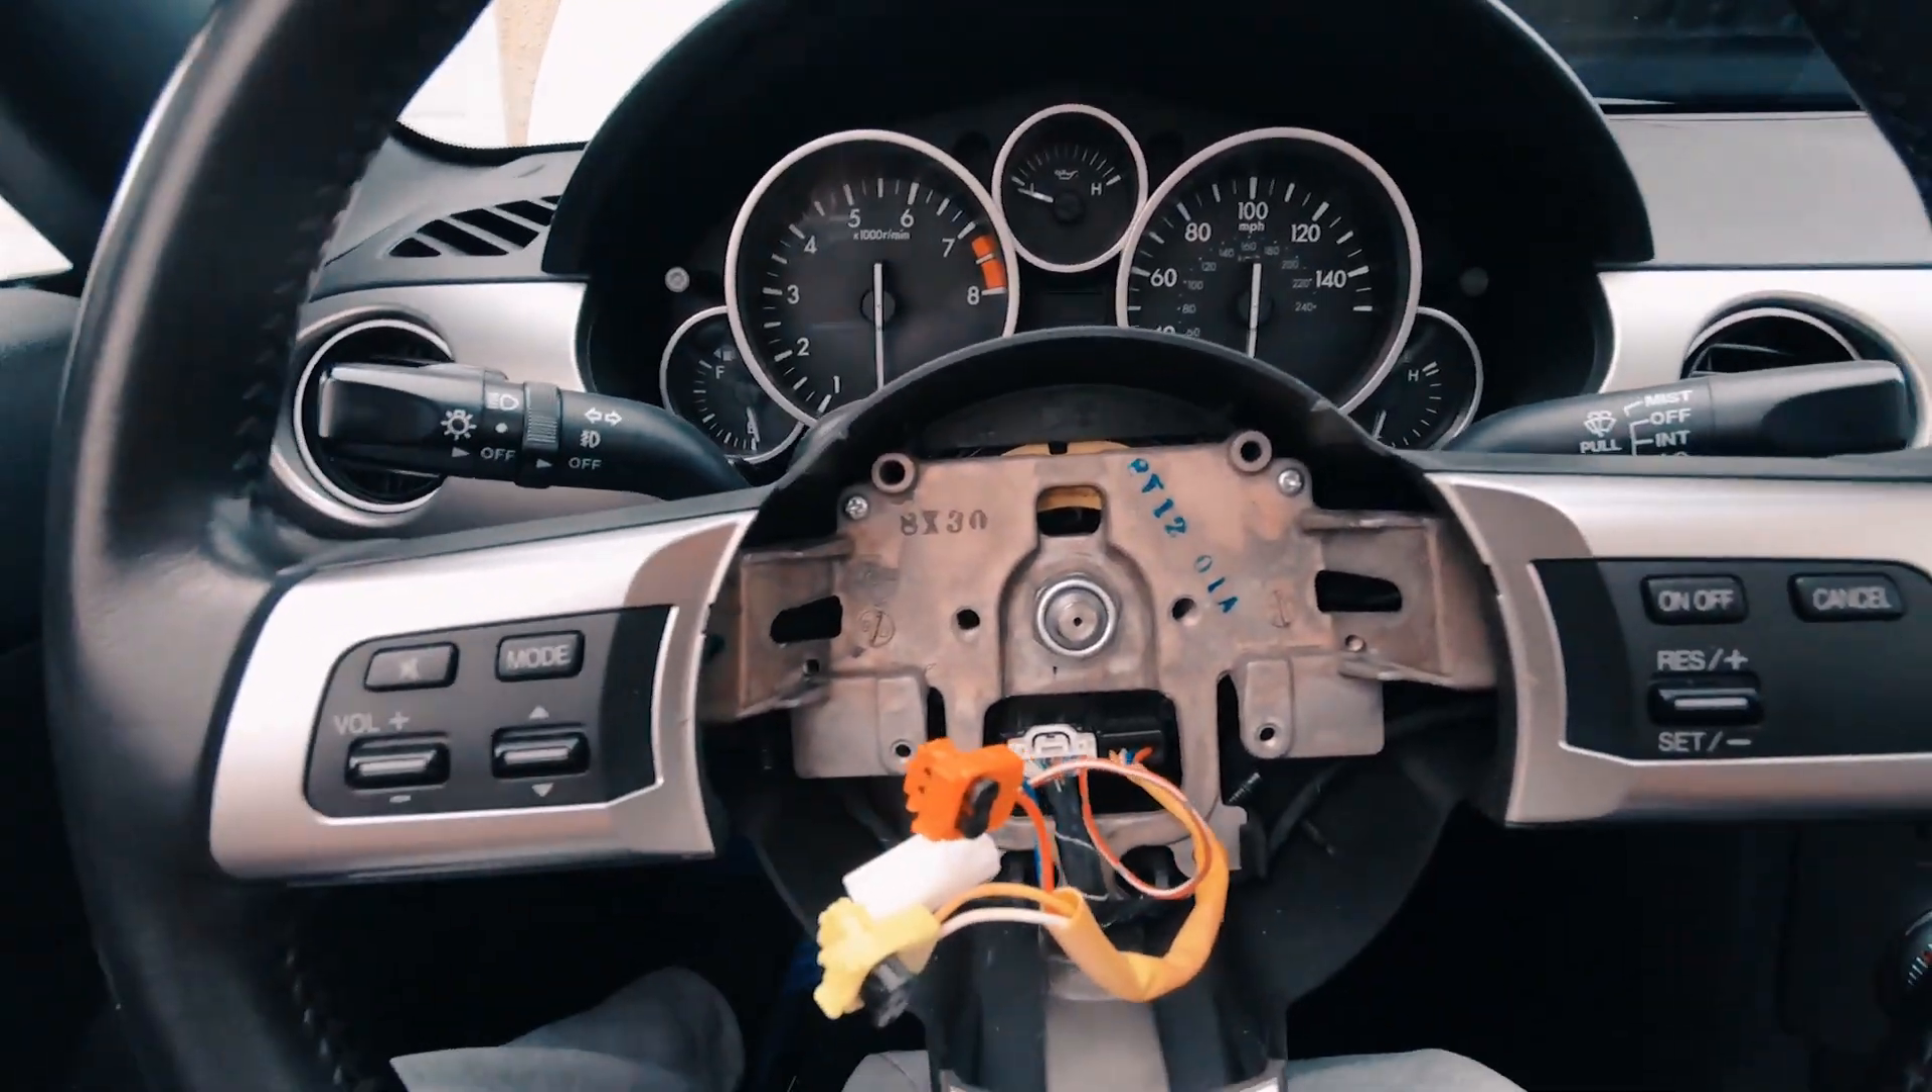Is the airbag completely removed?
Yes.